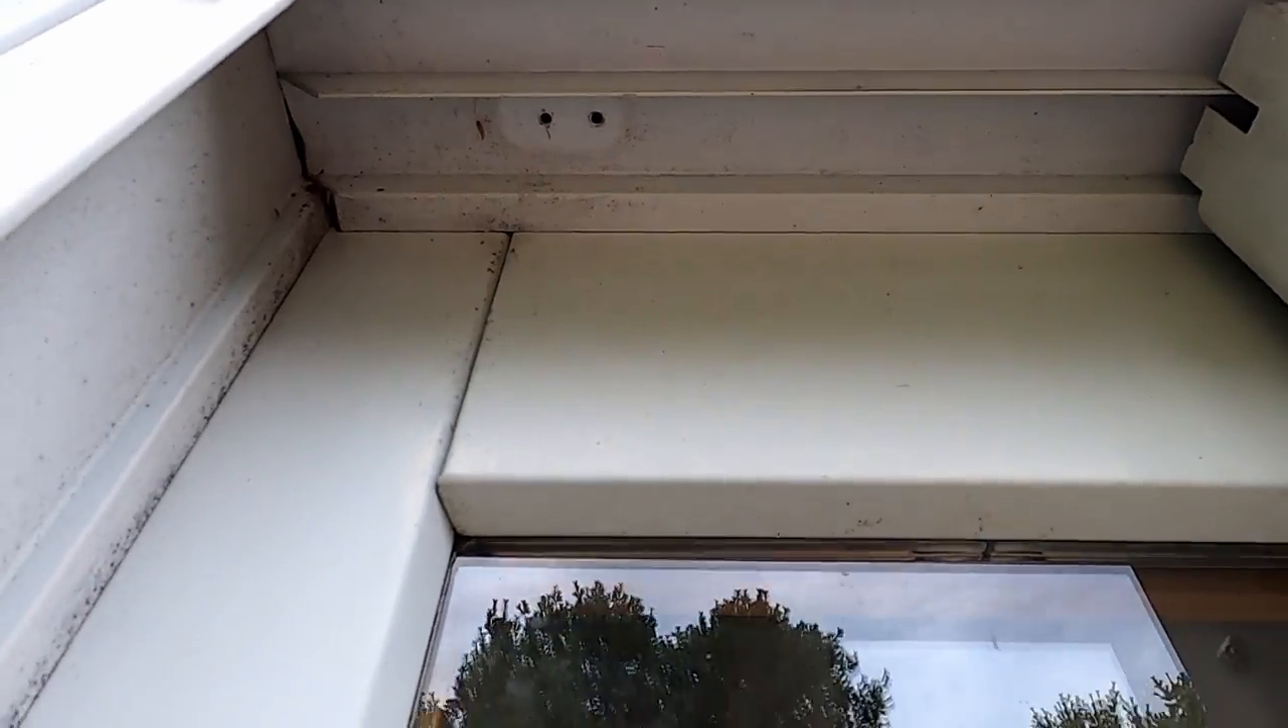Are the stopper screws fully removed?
Yes.